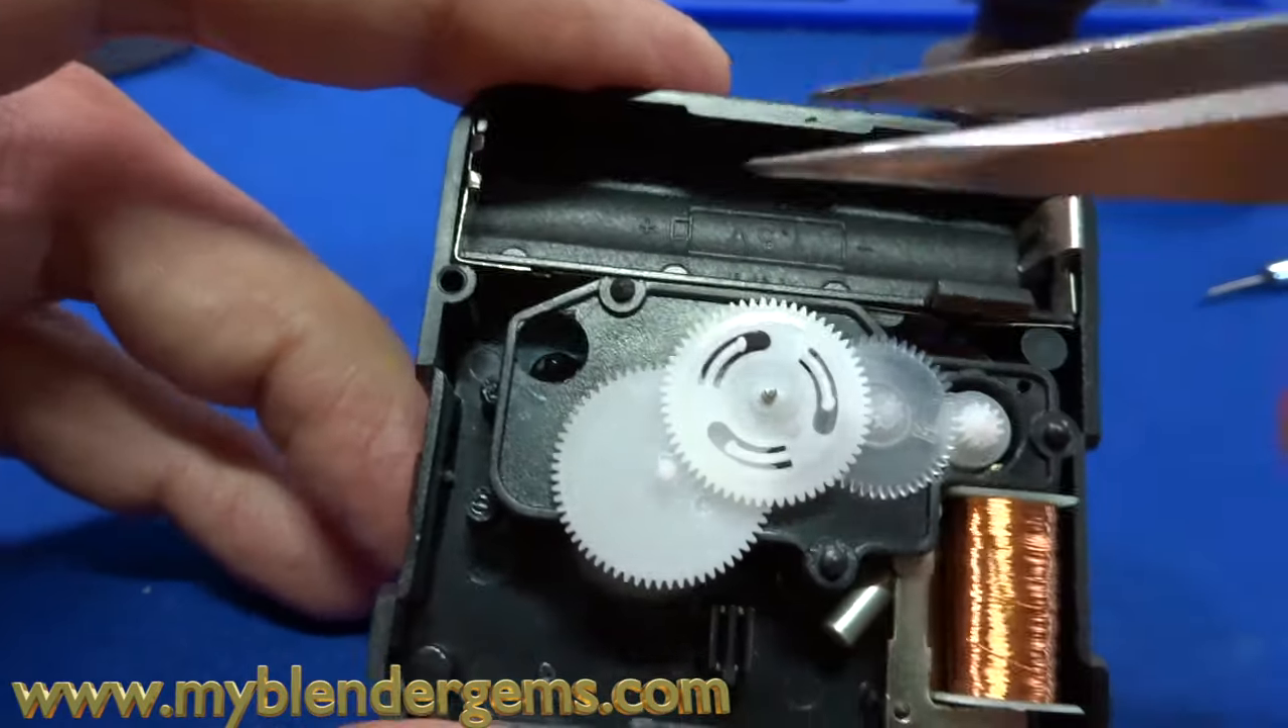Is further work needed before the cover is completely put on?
Yes.